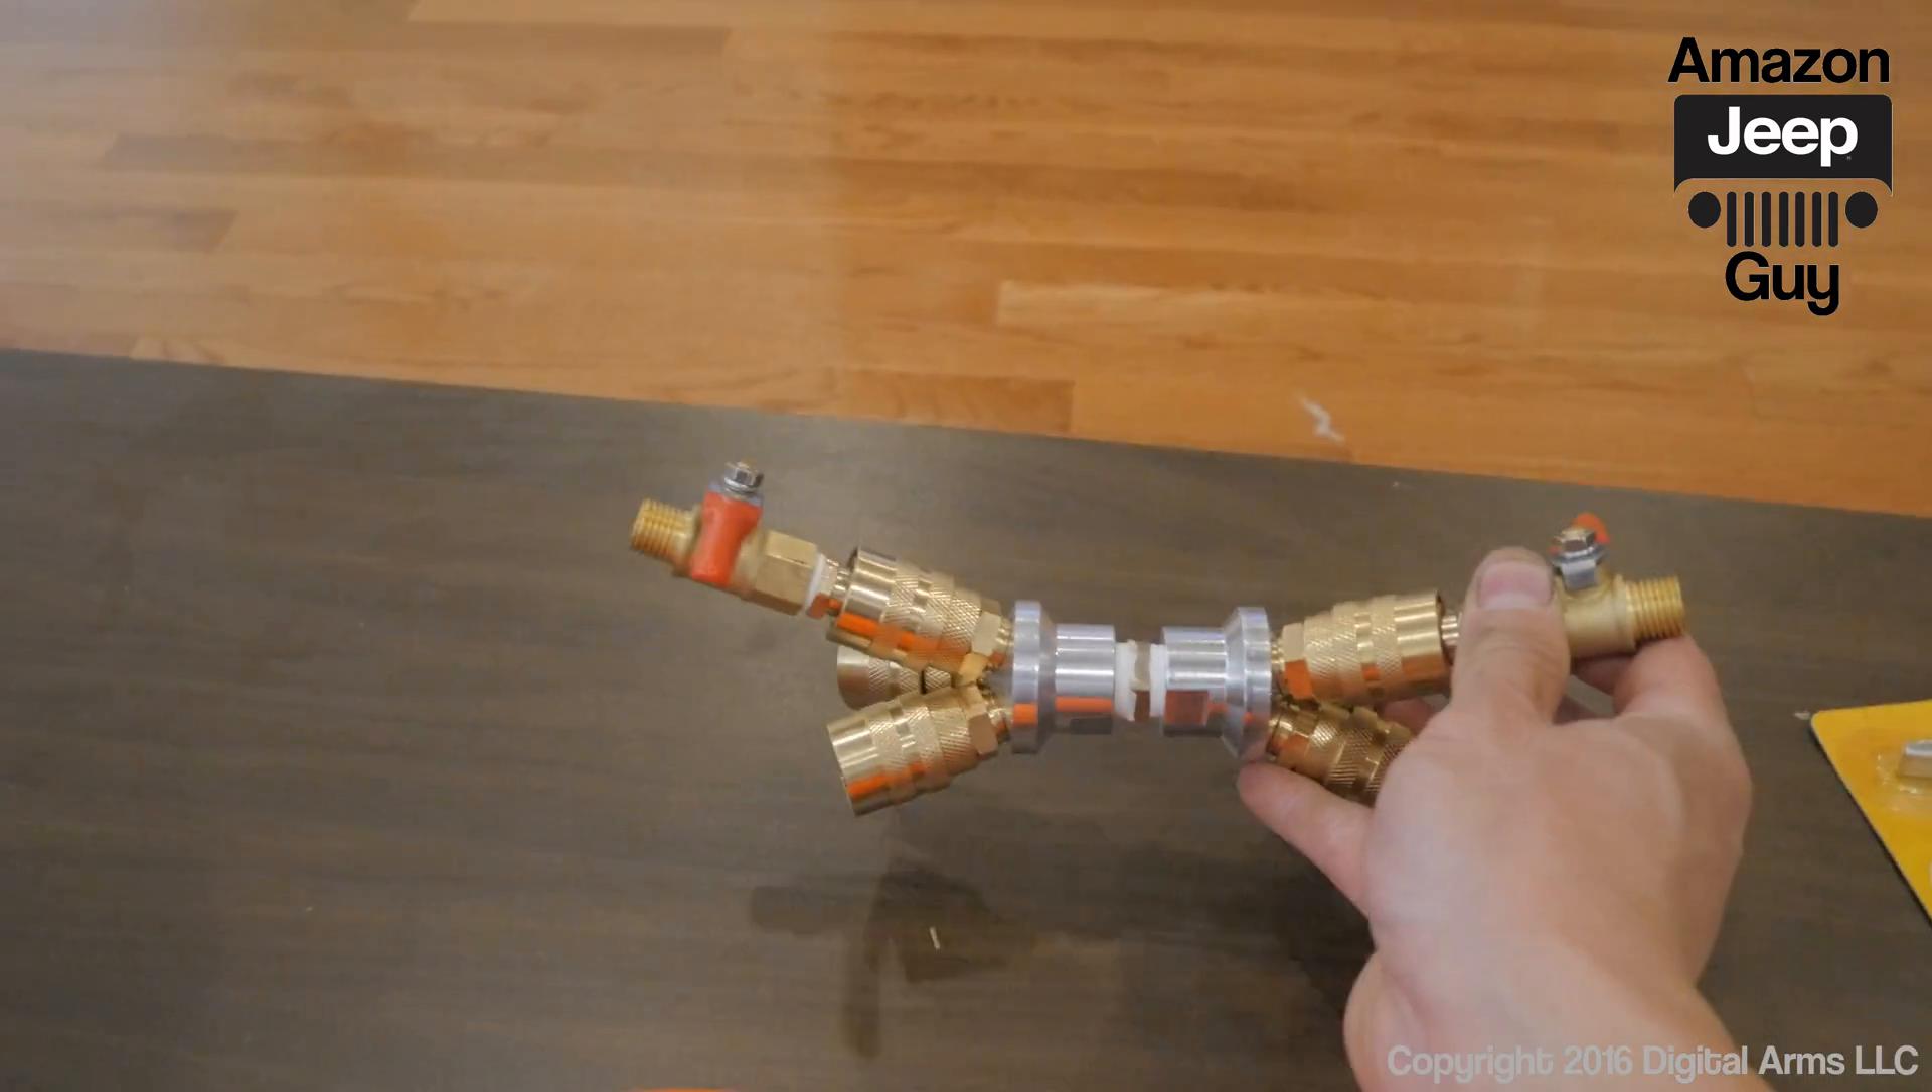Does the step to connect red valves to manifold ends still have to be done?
No.